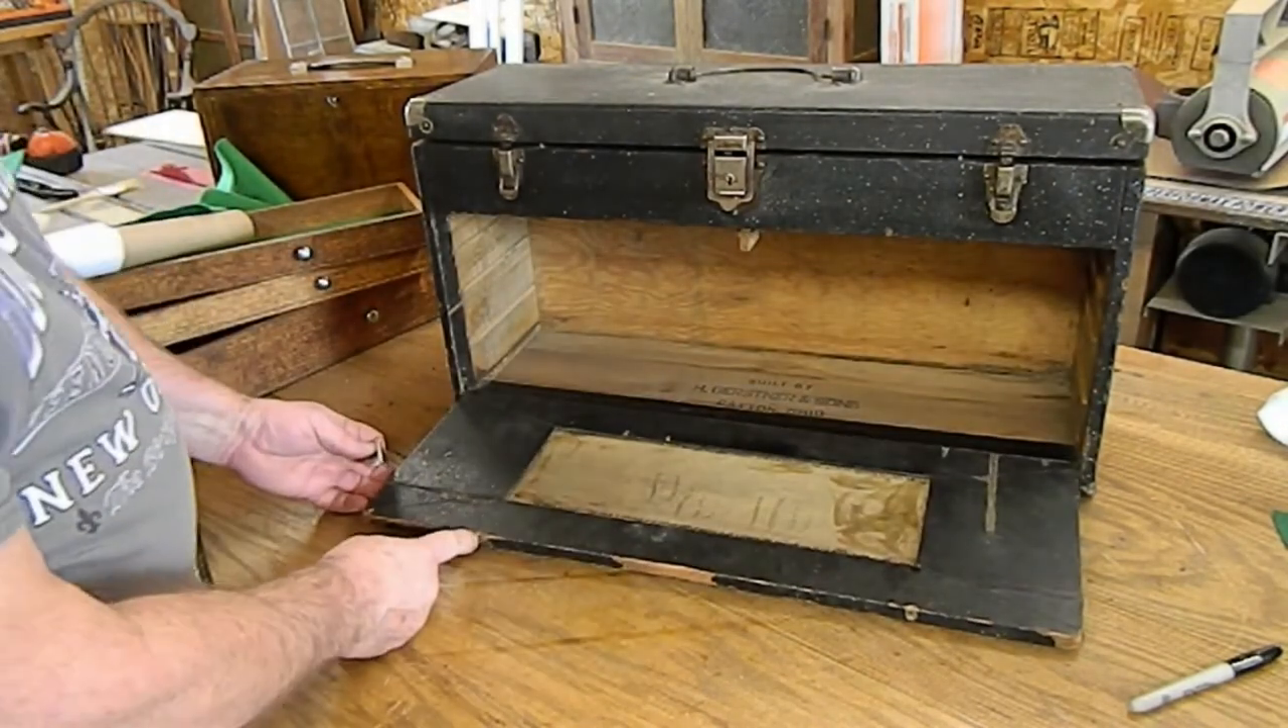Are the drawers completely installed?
No.